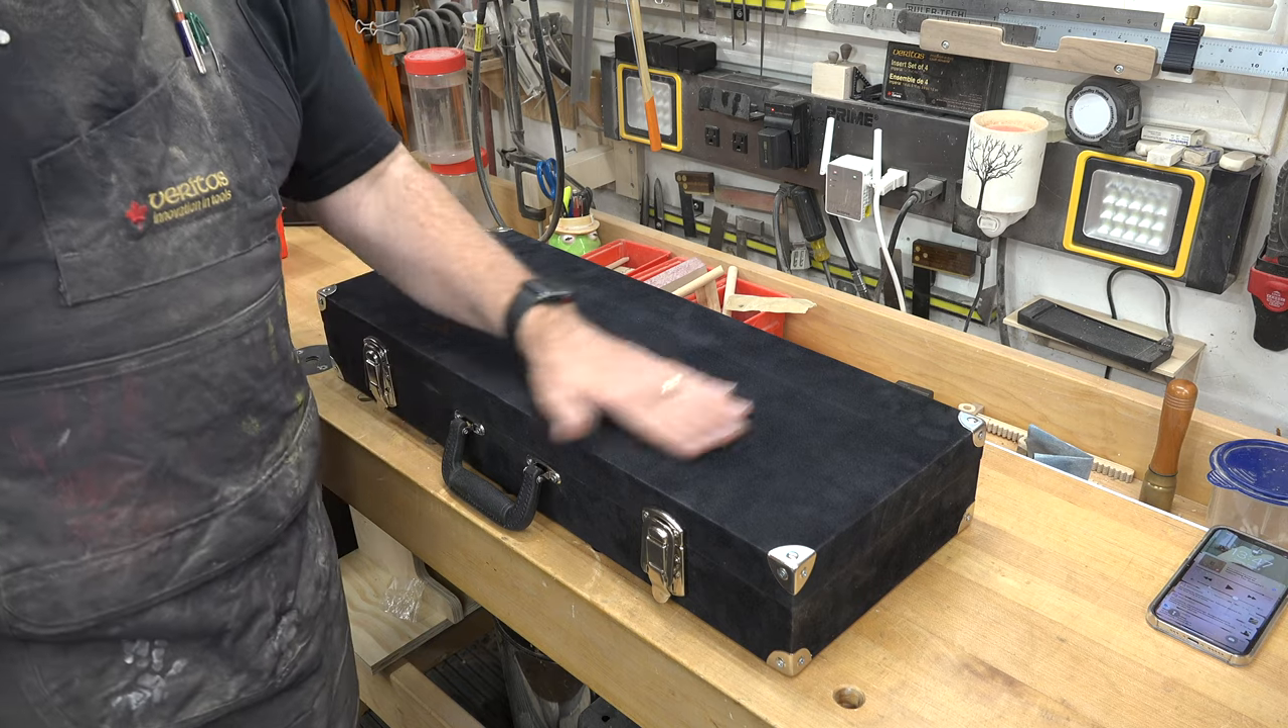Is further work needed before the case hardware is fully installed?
No.